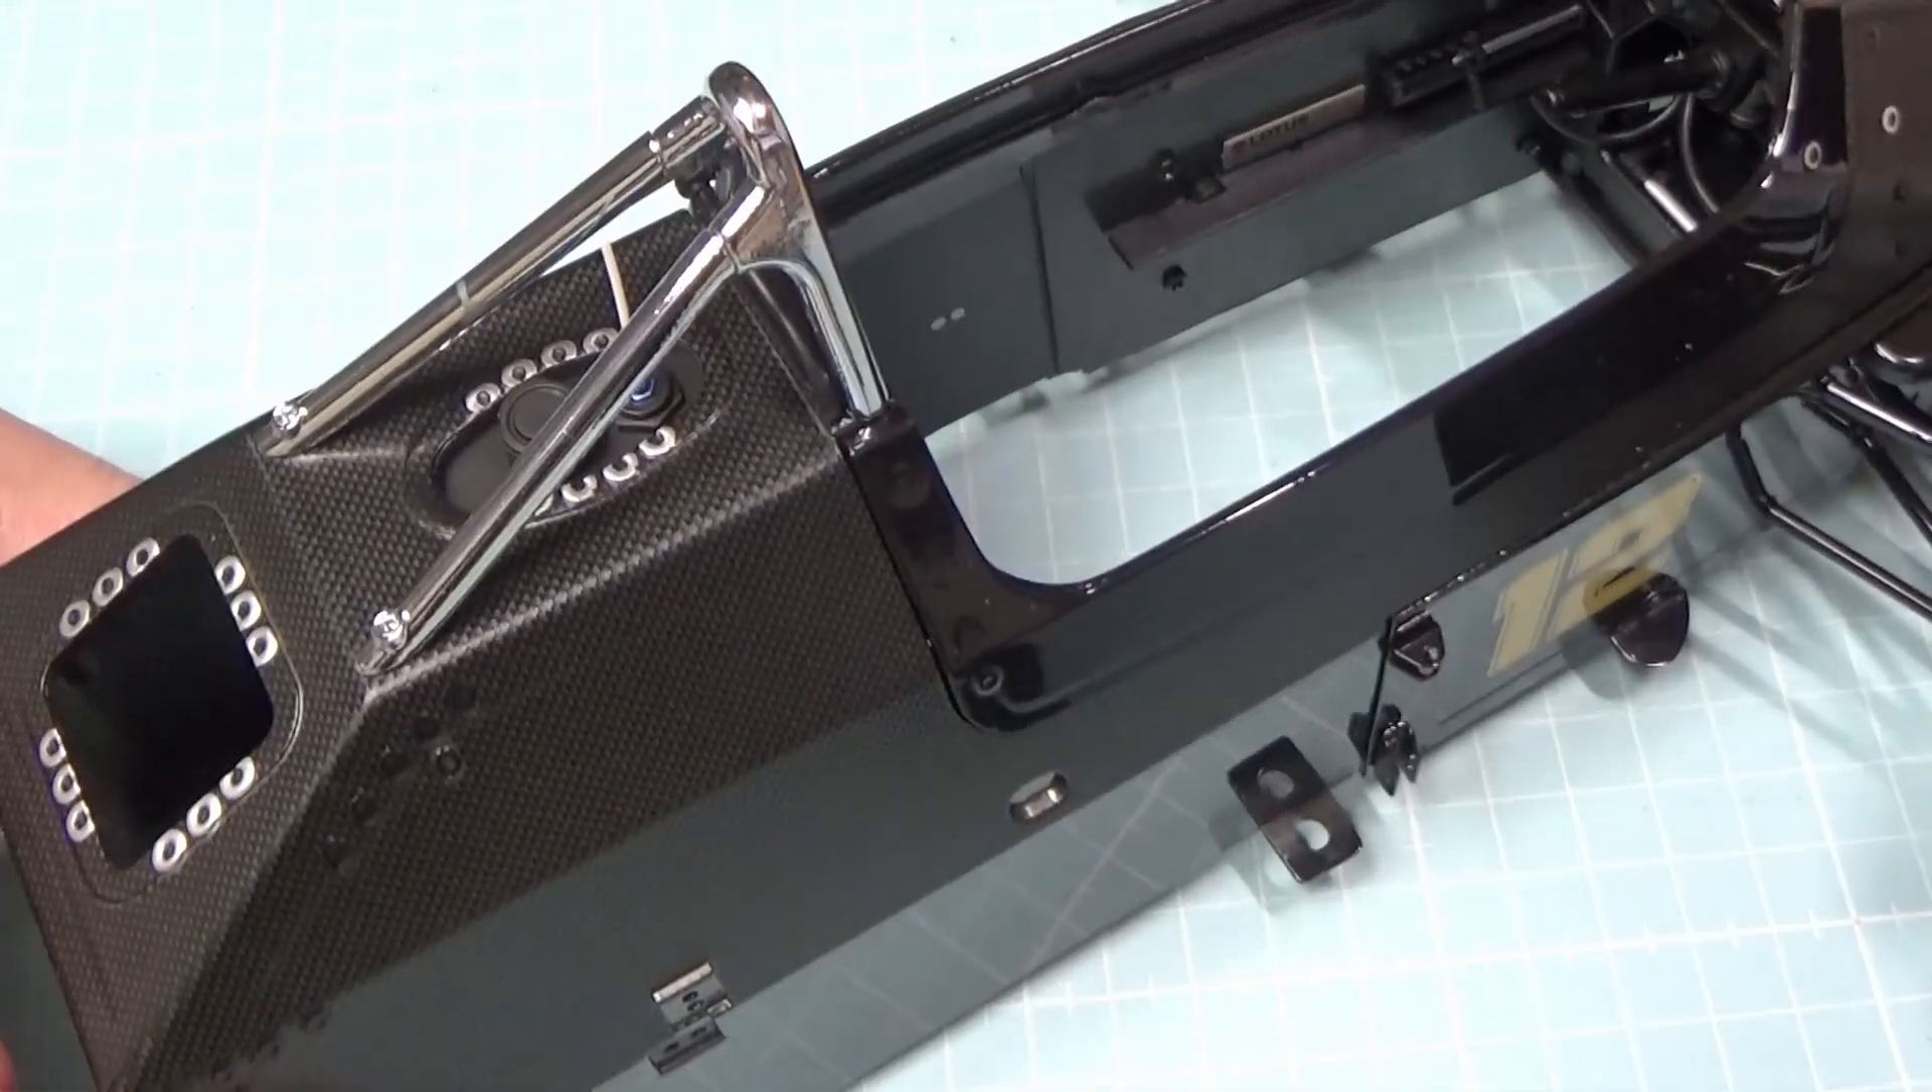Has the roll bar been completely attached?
Yes.